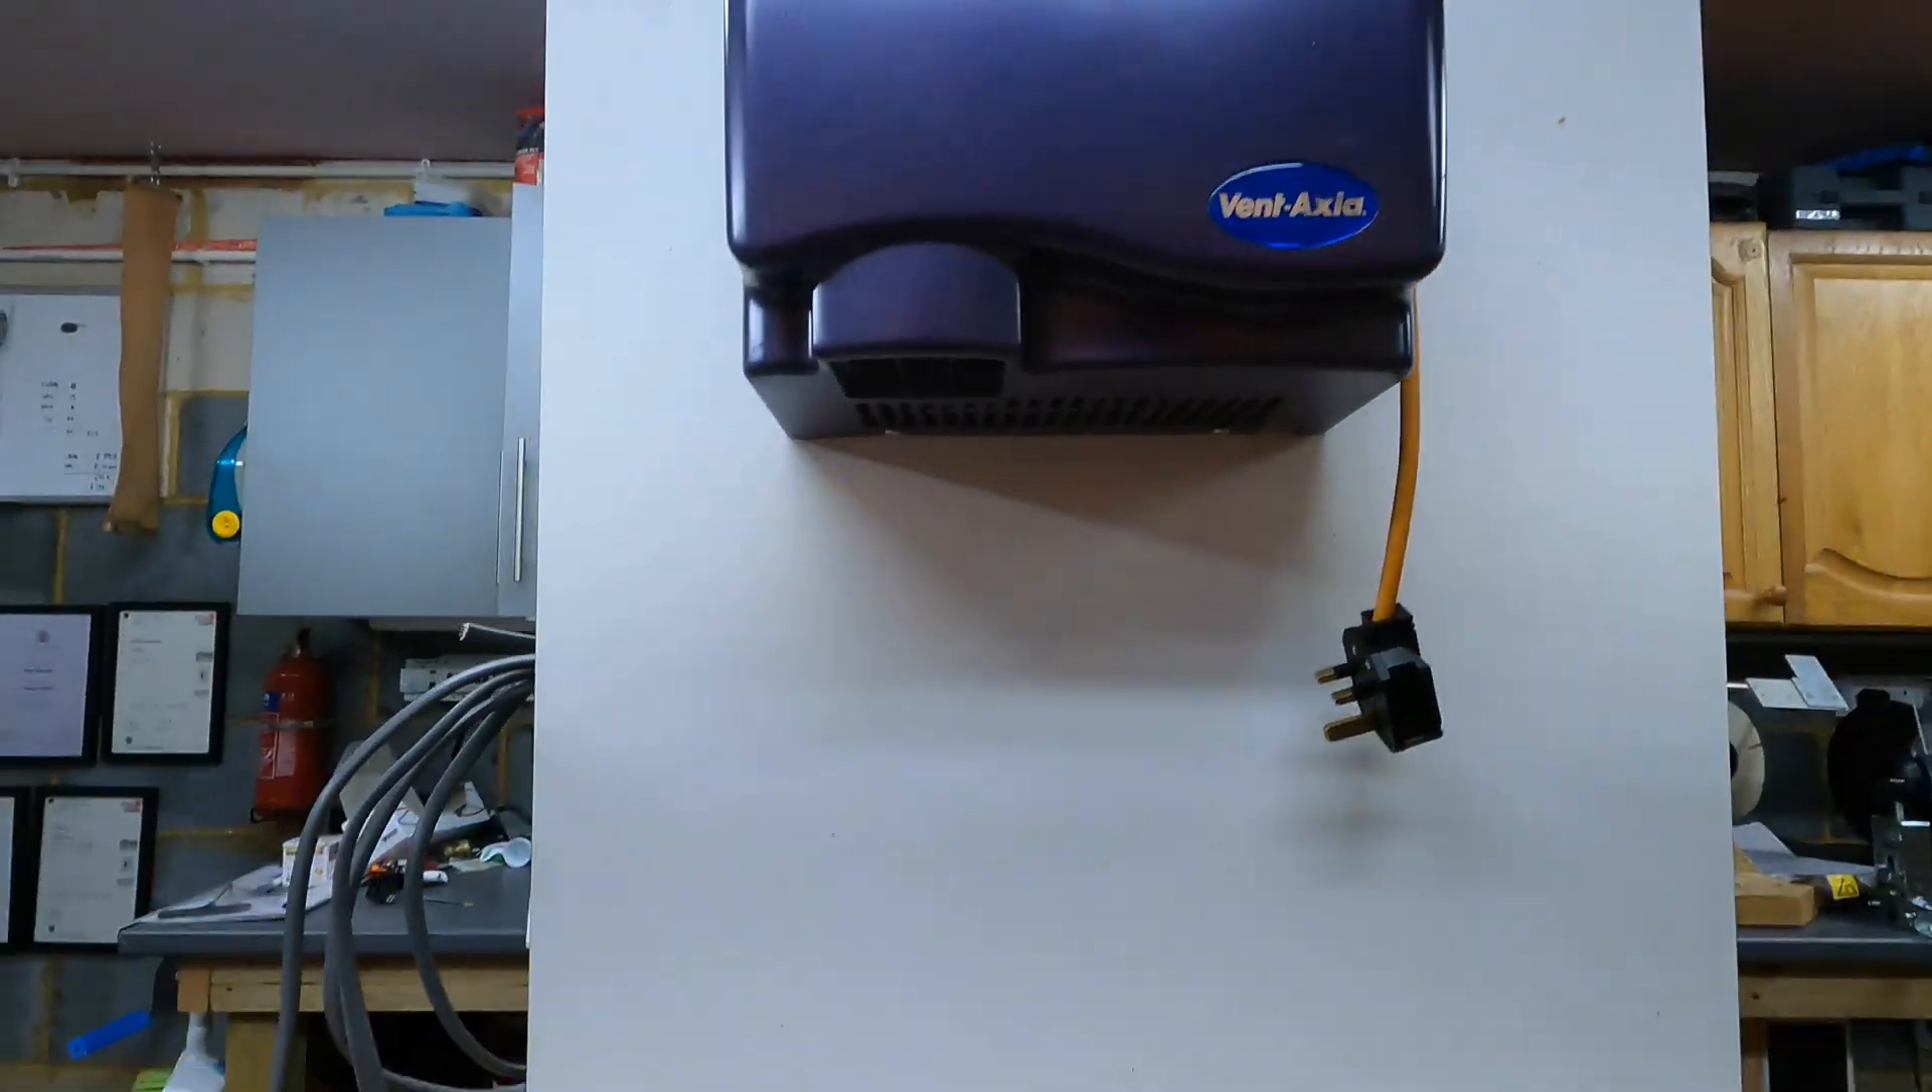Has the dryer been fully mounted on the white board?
Yes.